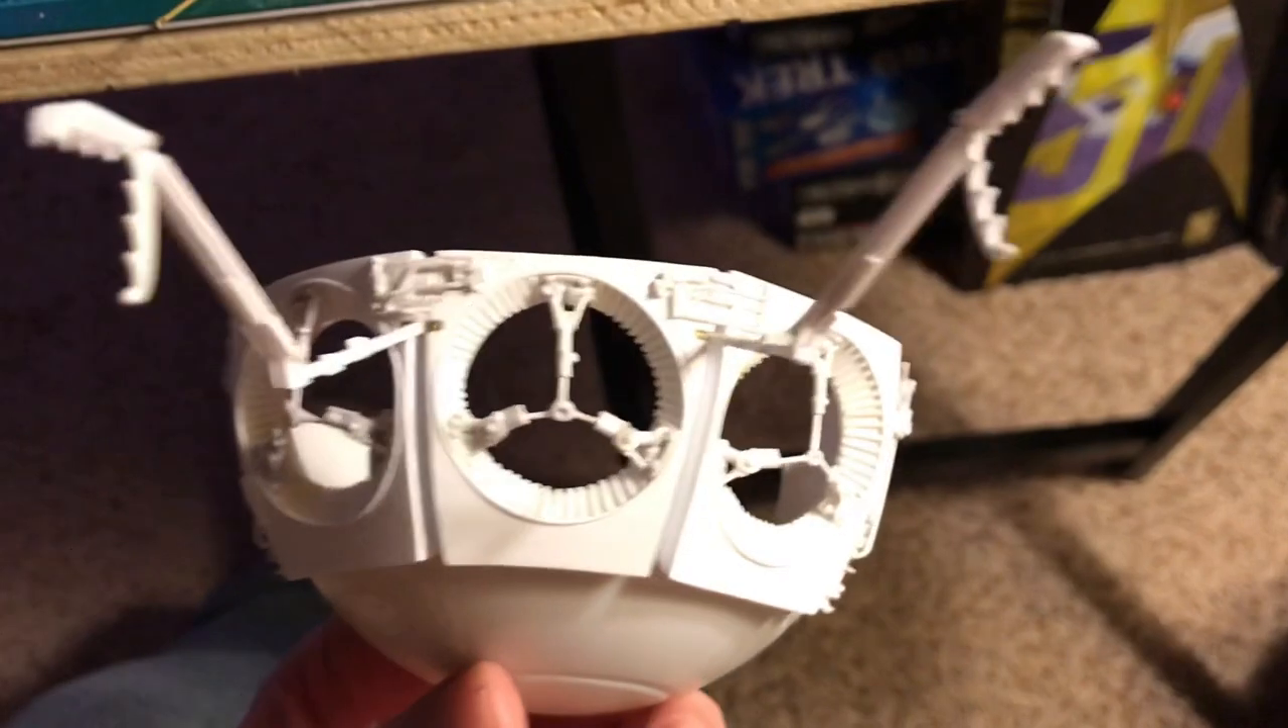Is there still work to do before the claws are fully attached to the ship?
No.